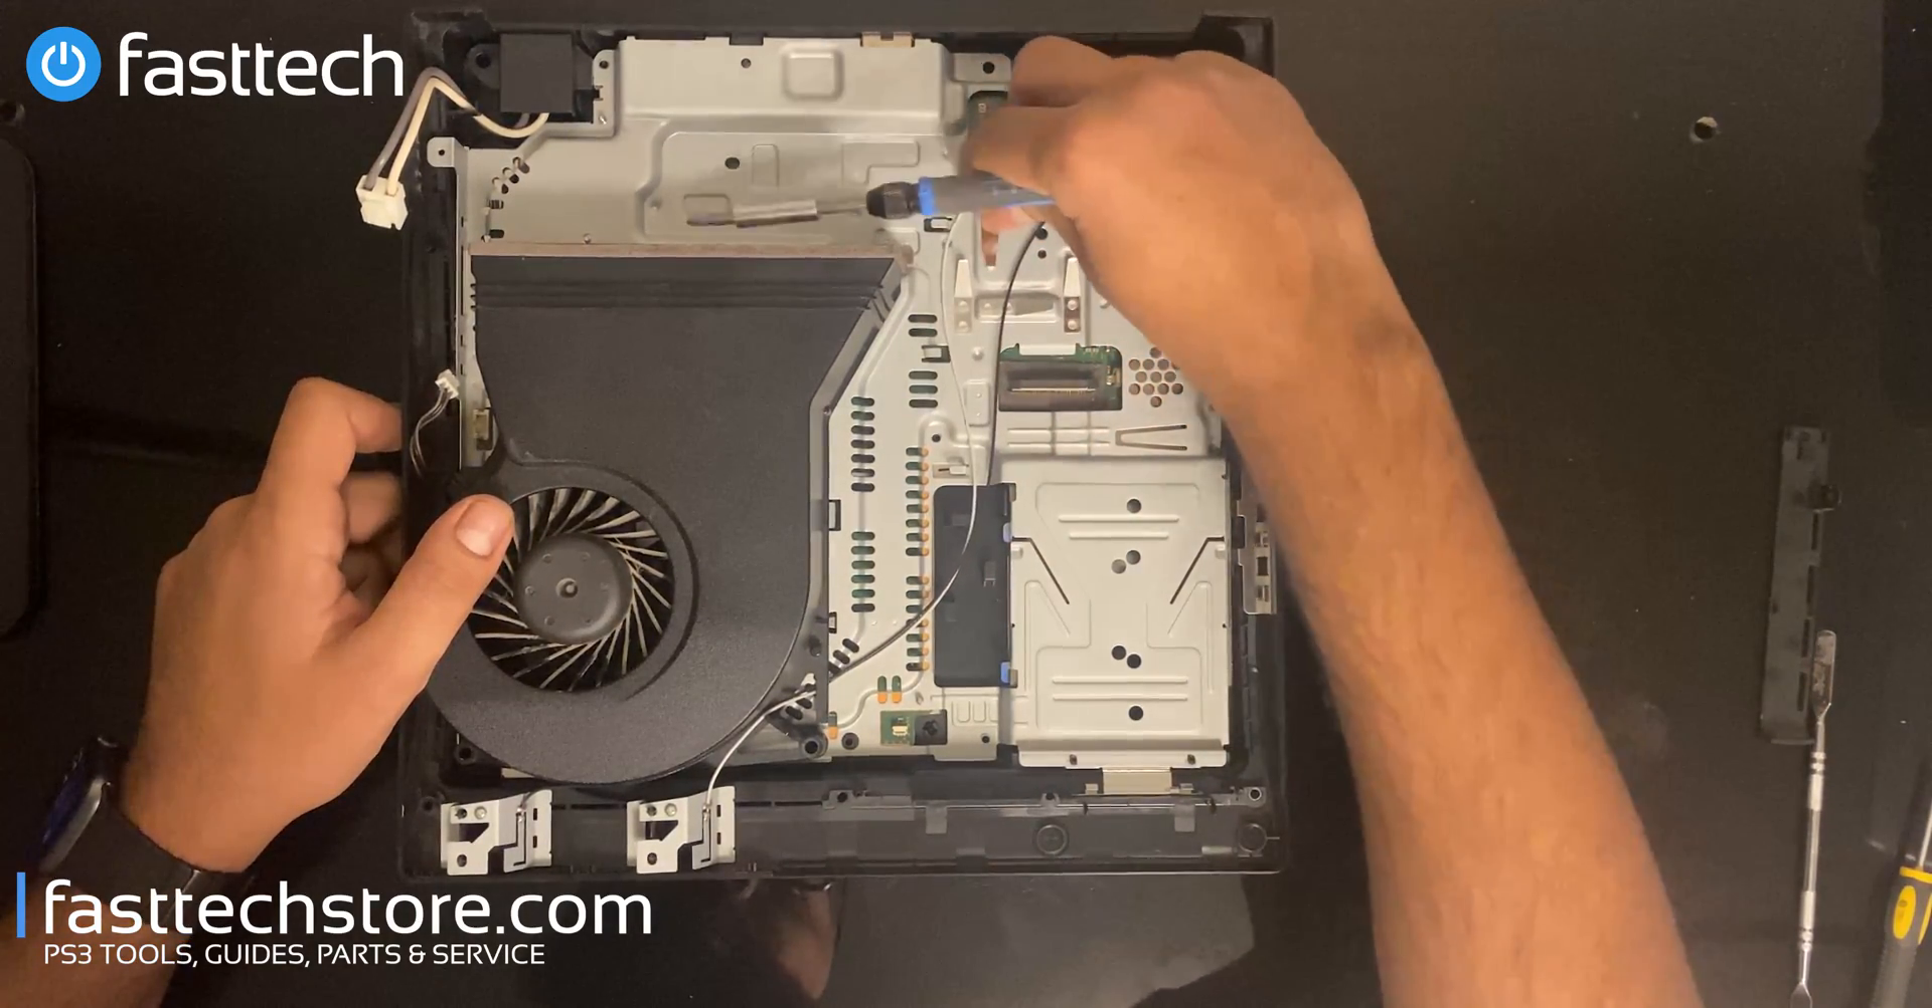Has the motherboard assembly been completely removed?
No.